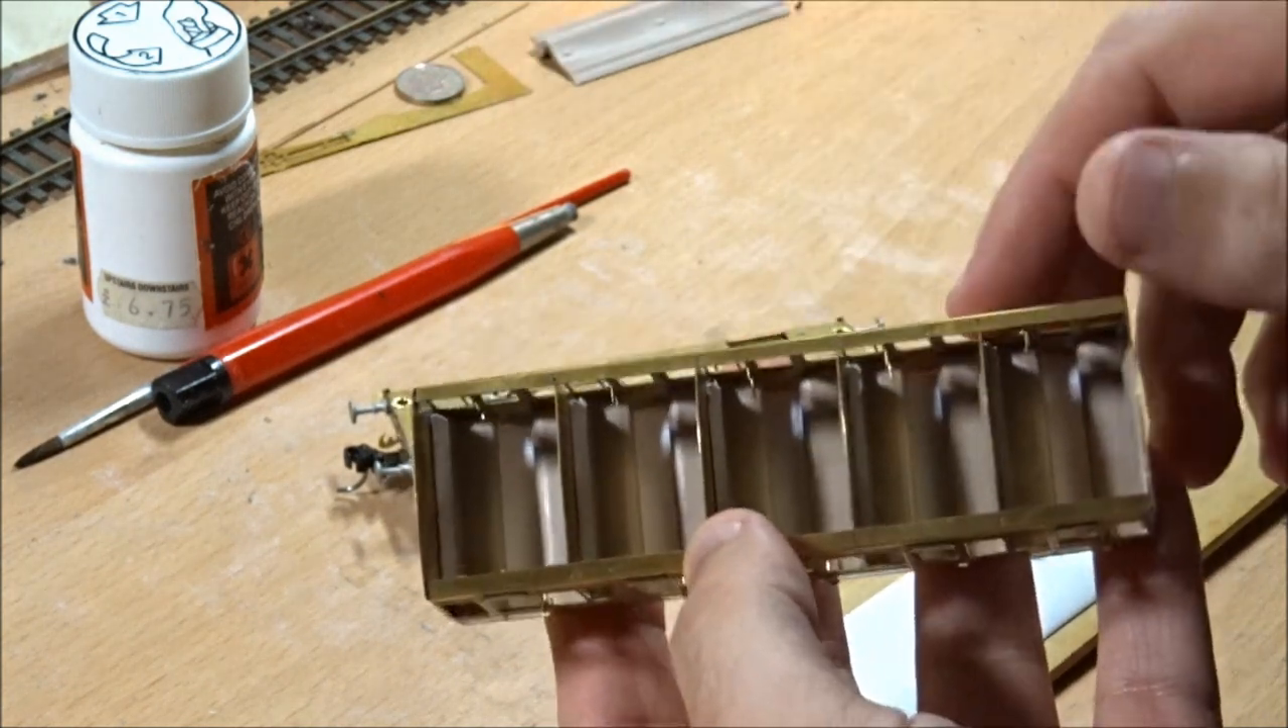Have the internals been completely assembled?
Yes.